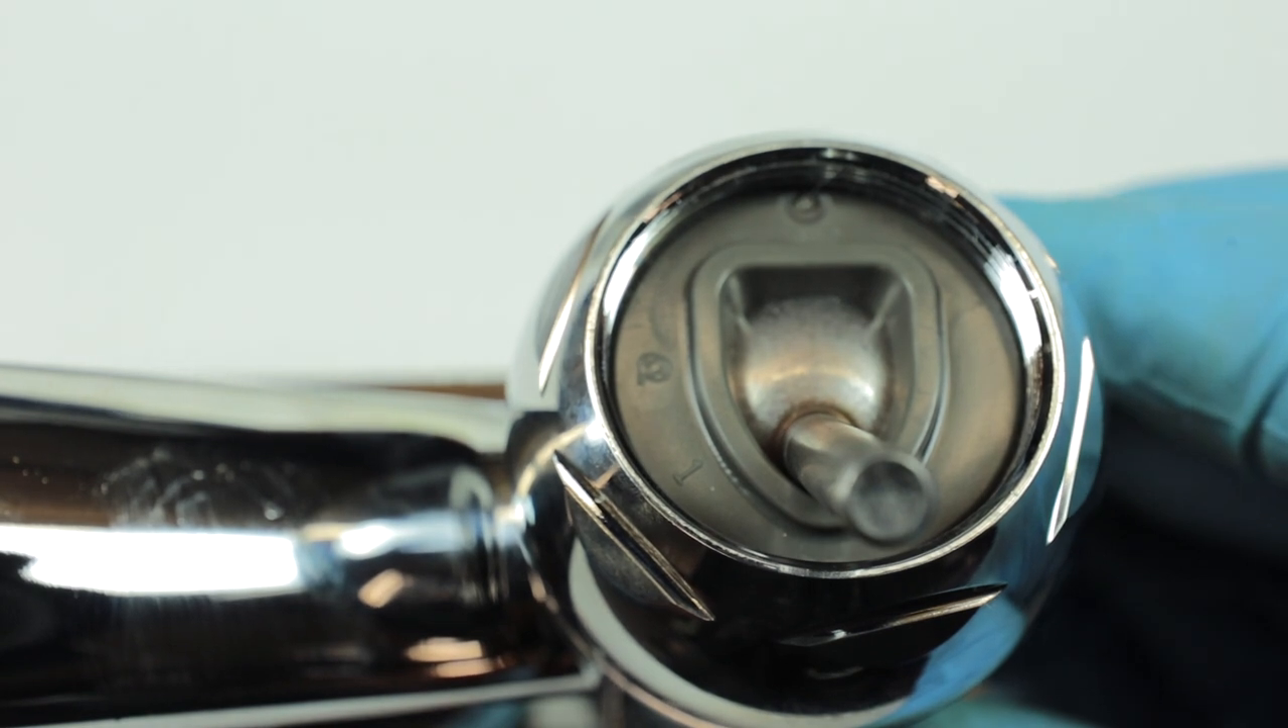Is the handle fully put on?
No.